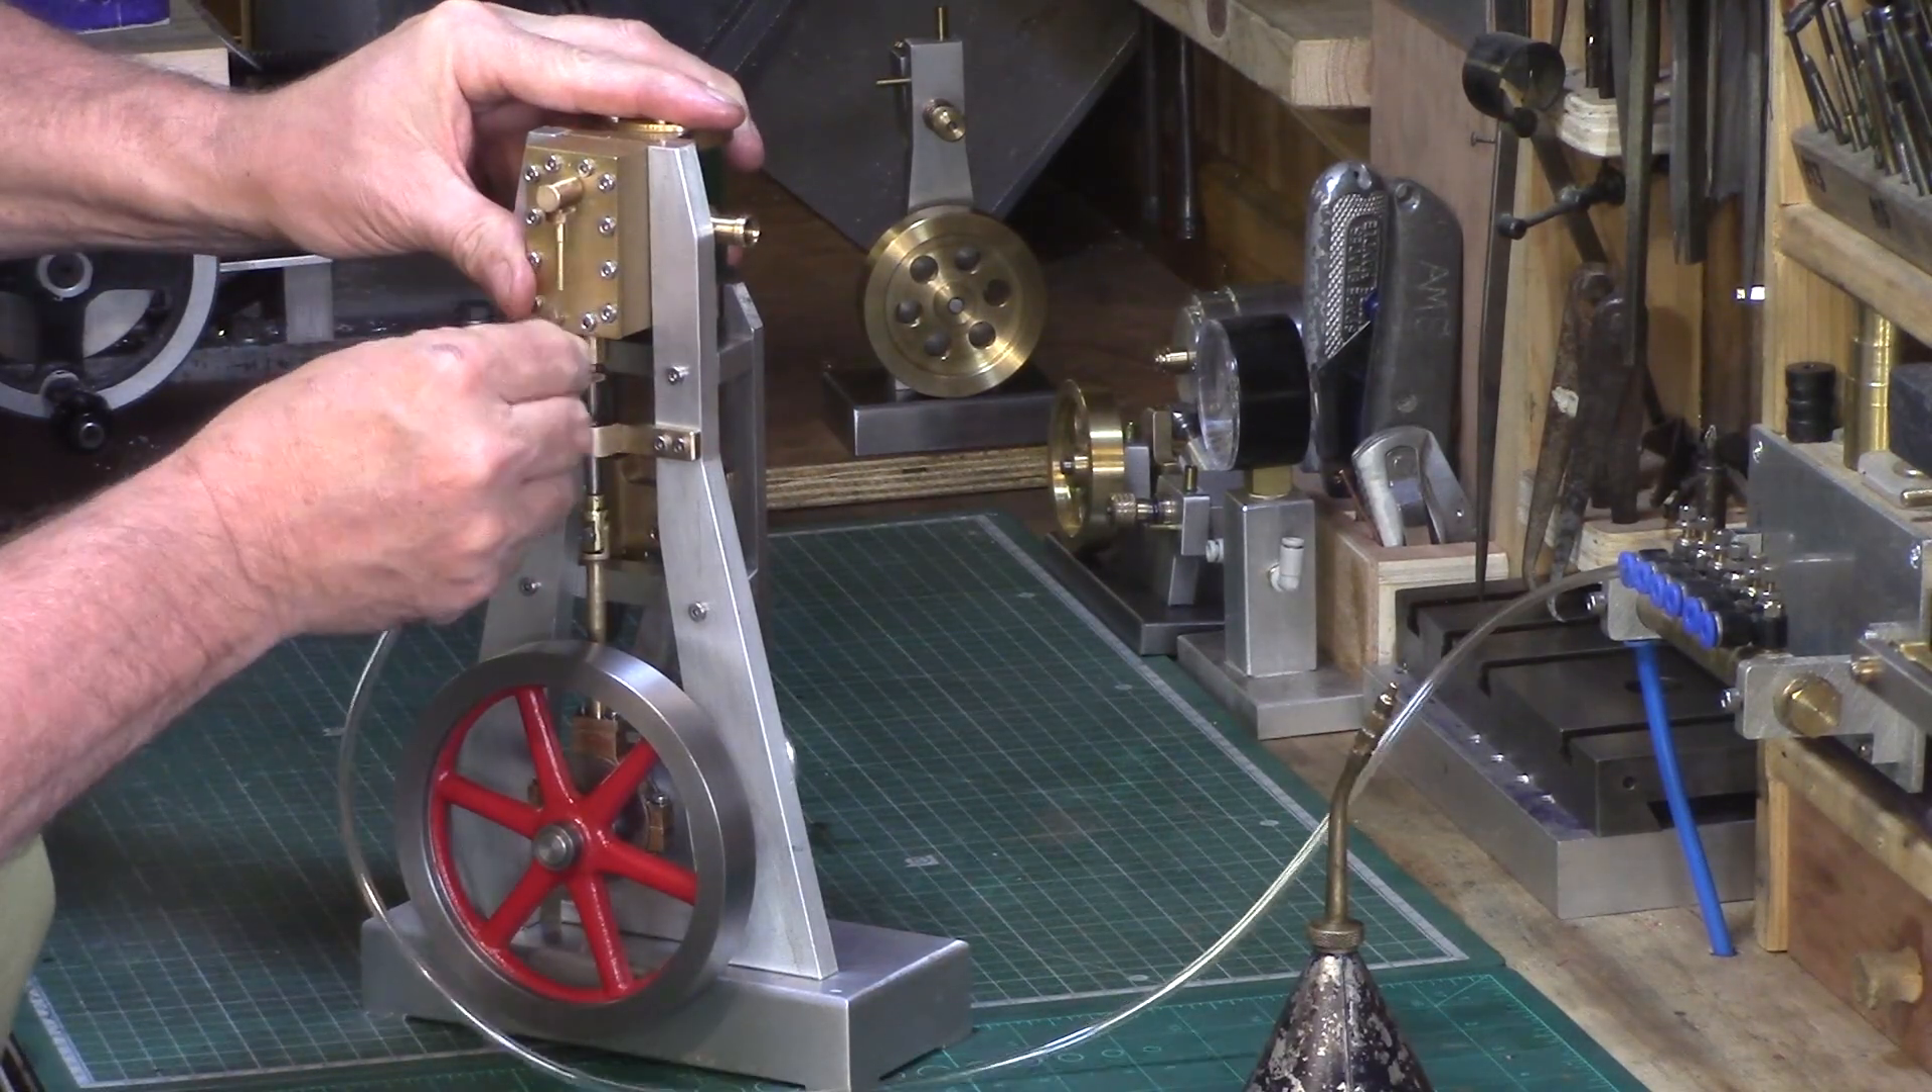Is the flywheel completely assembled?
Yes.